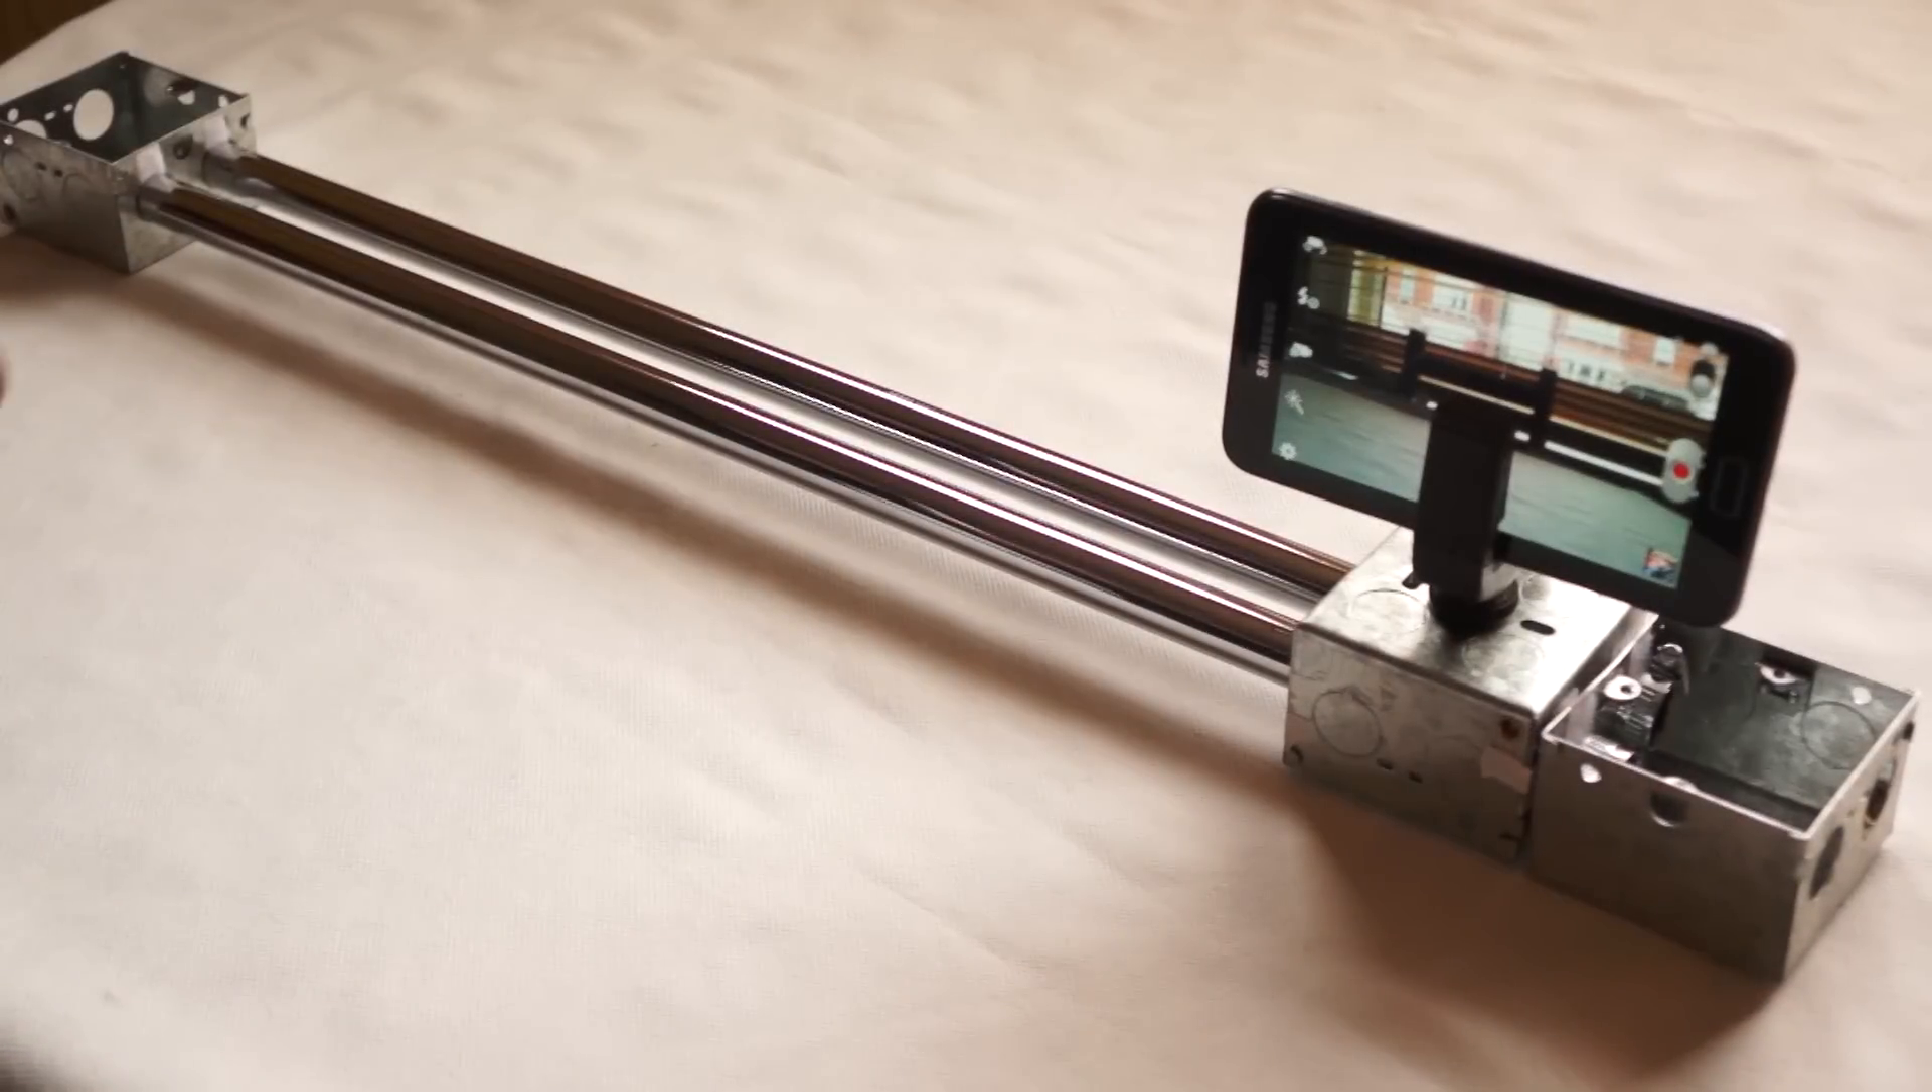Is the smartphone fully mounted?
Yes.